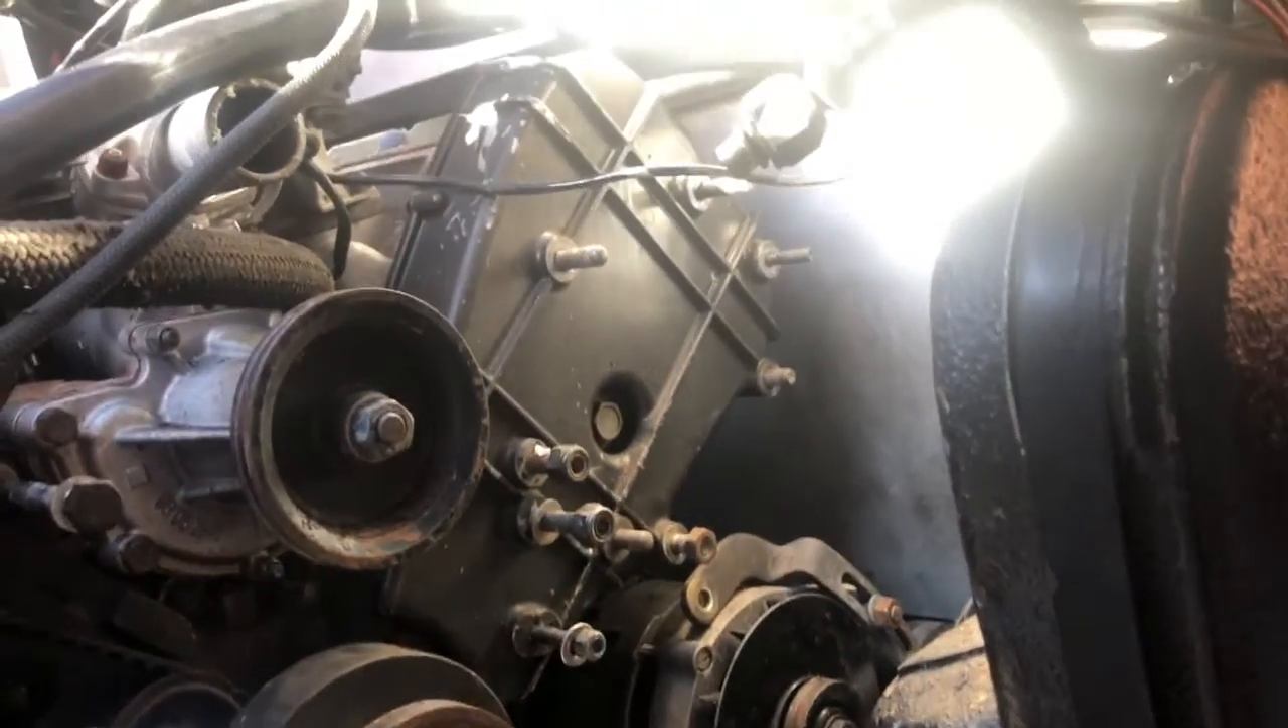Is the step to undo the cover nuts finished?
No.